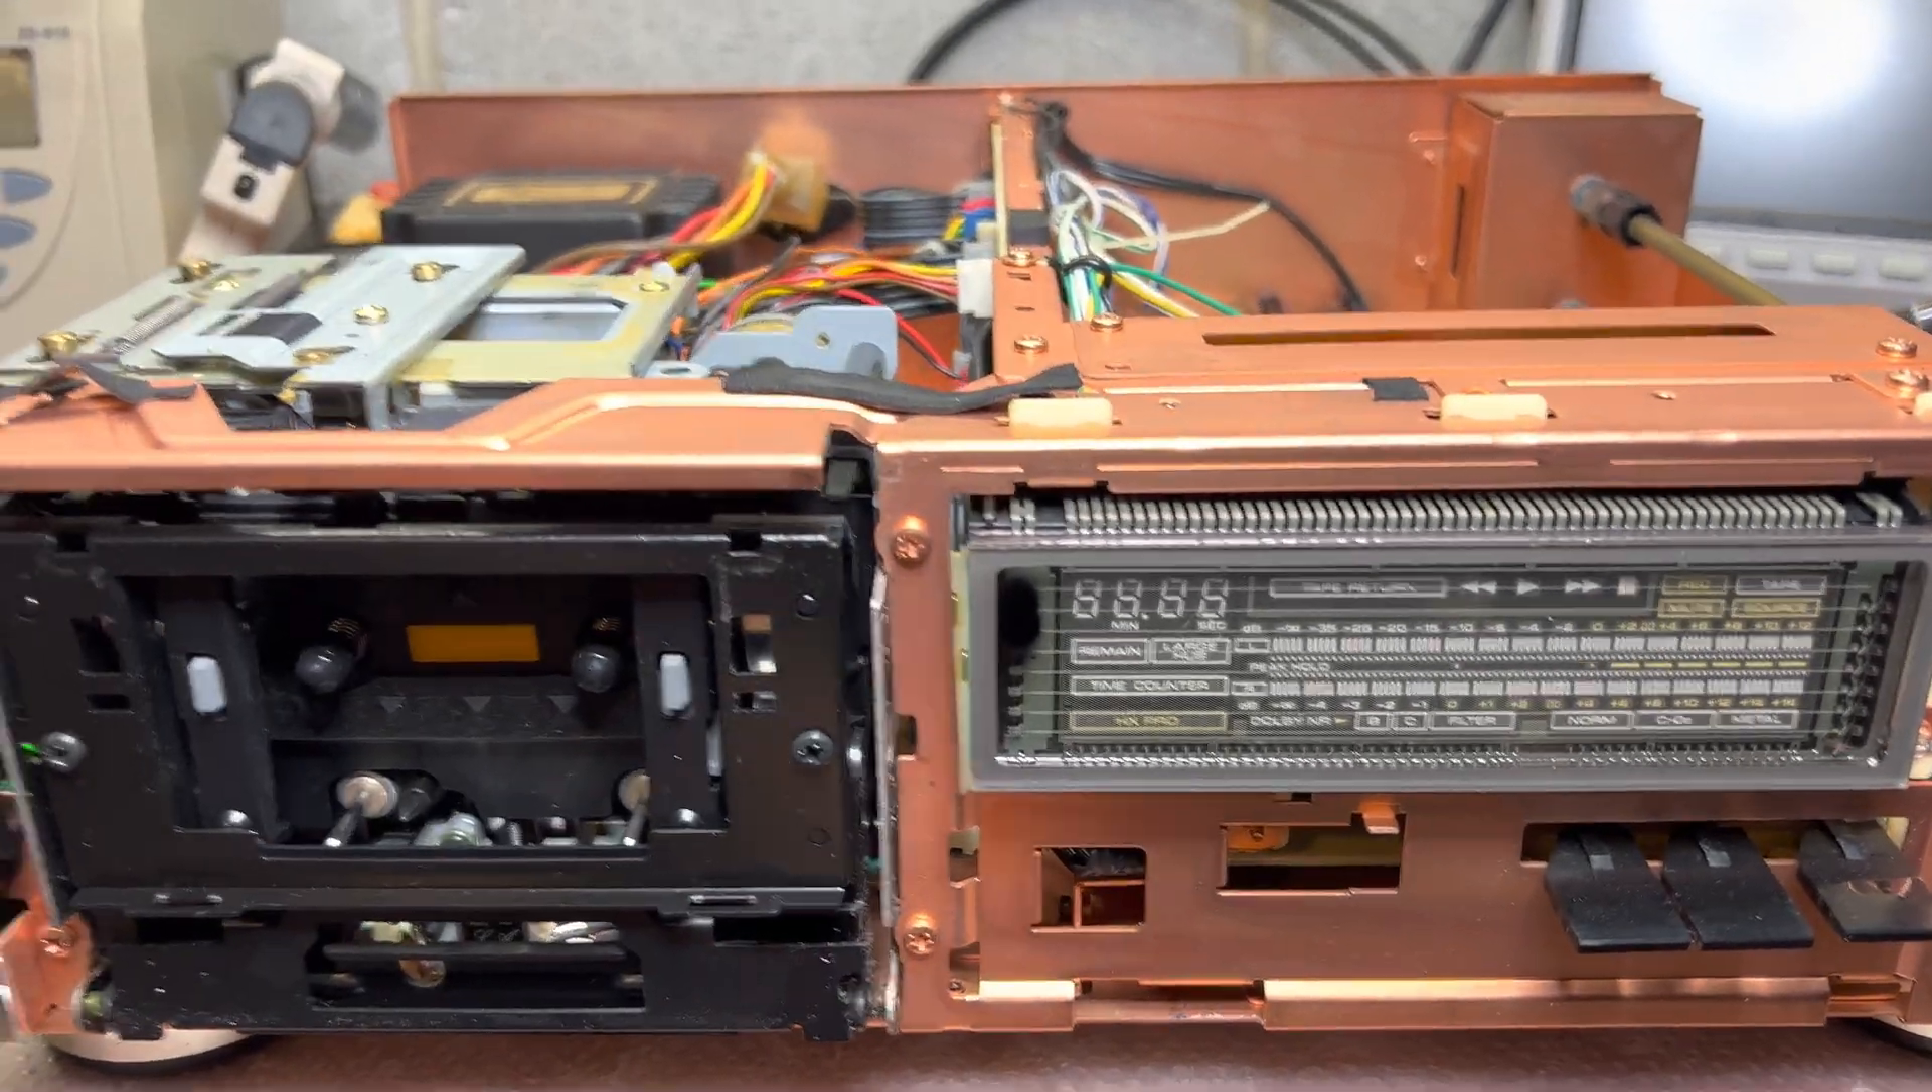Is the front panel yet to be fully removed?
No.